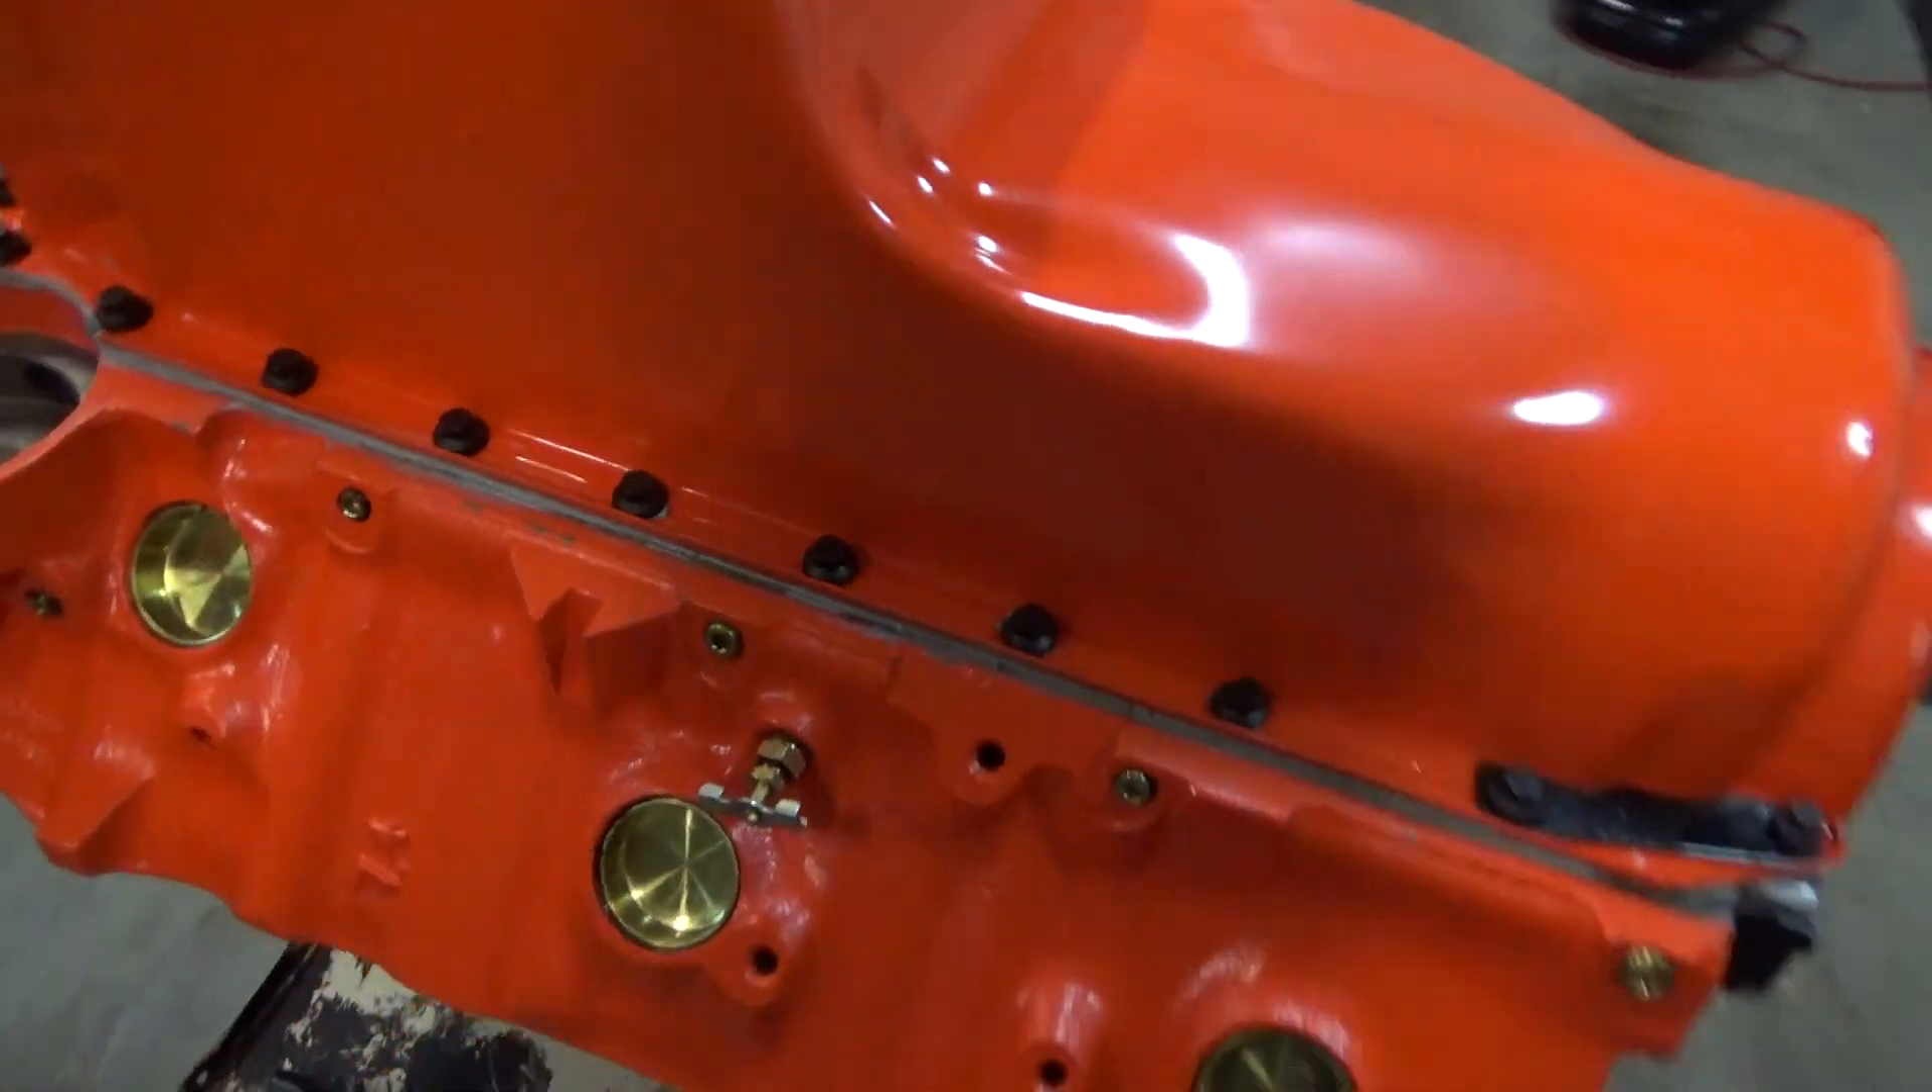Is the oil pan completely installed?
Yes.